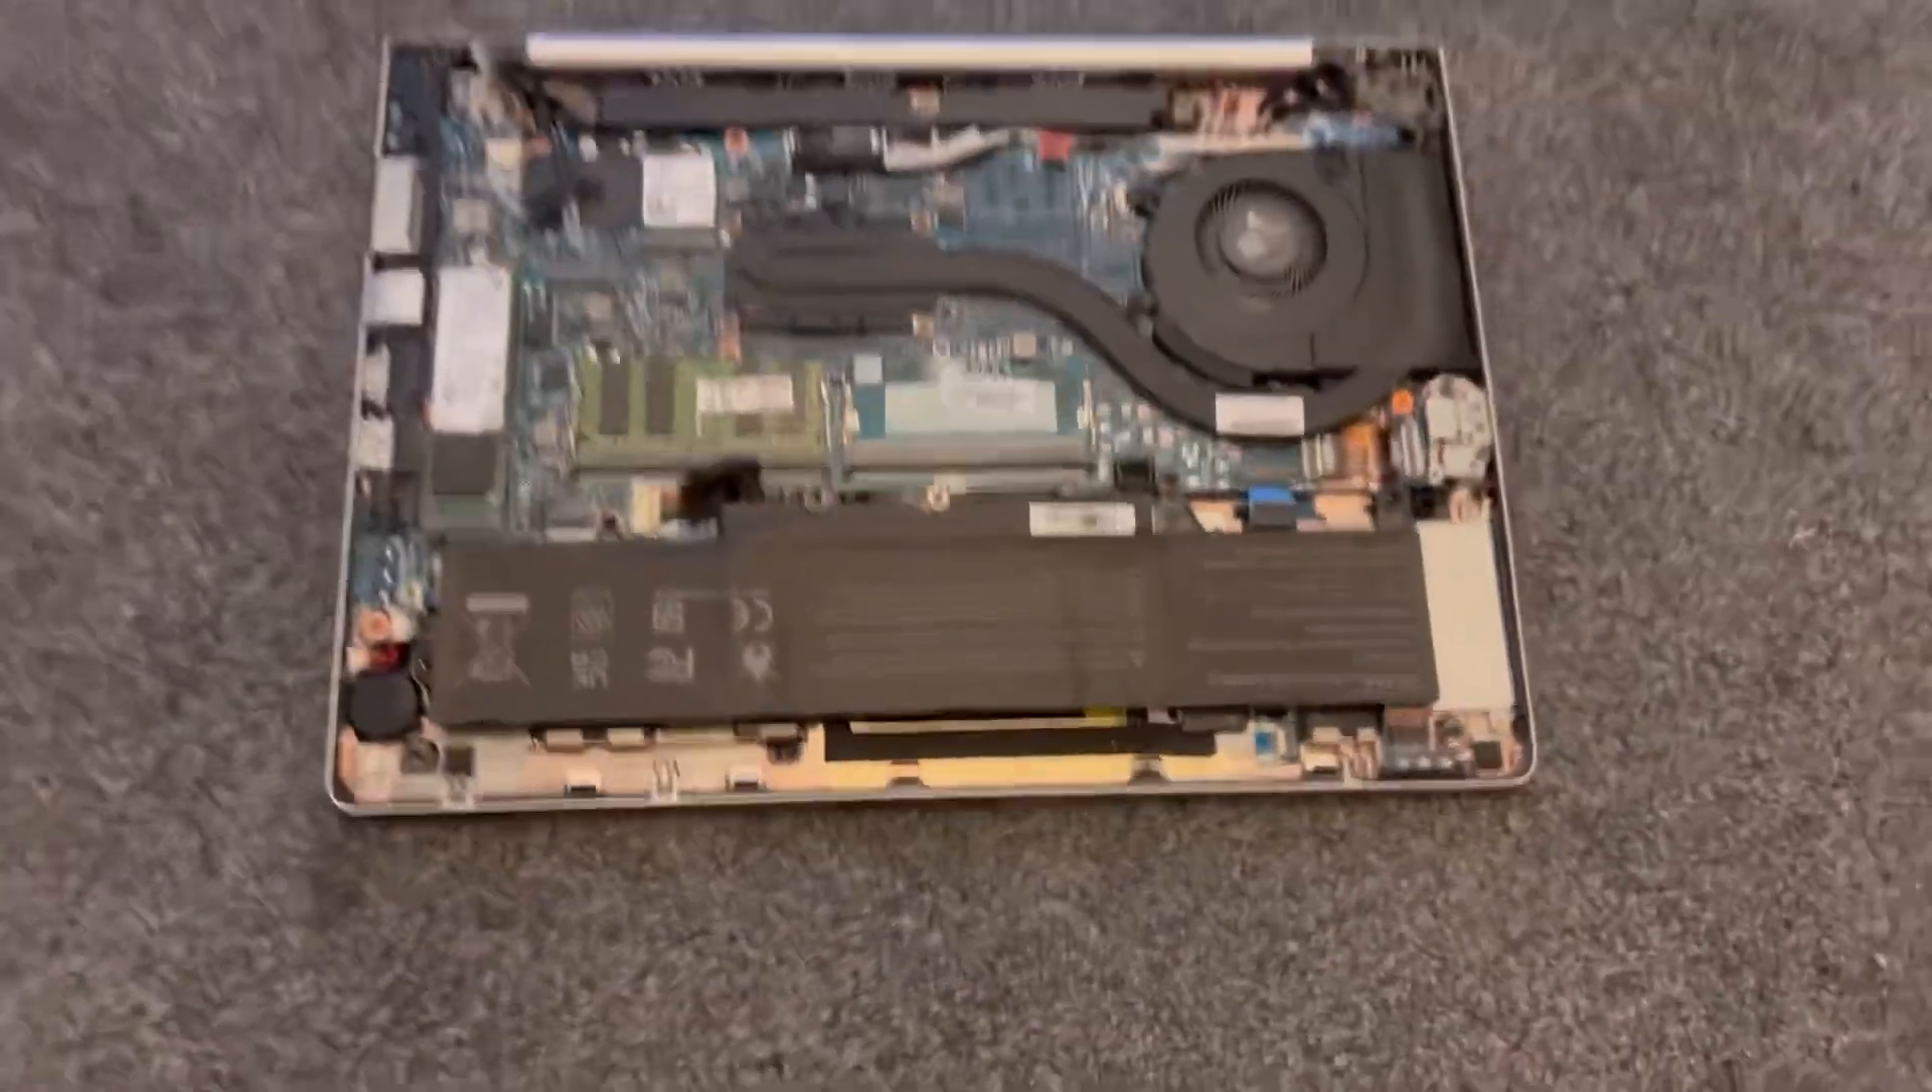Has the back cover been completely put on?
No.